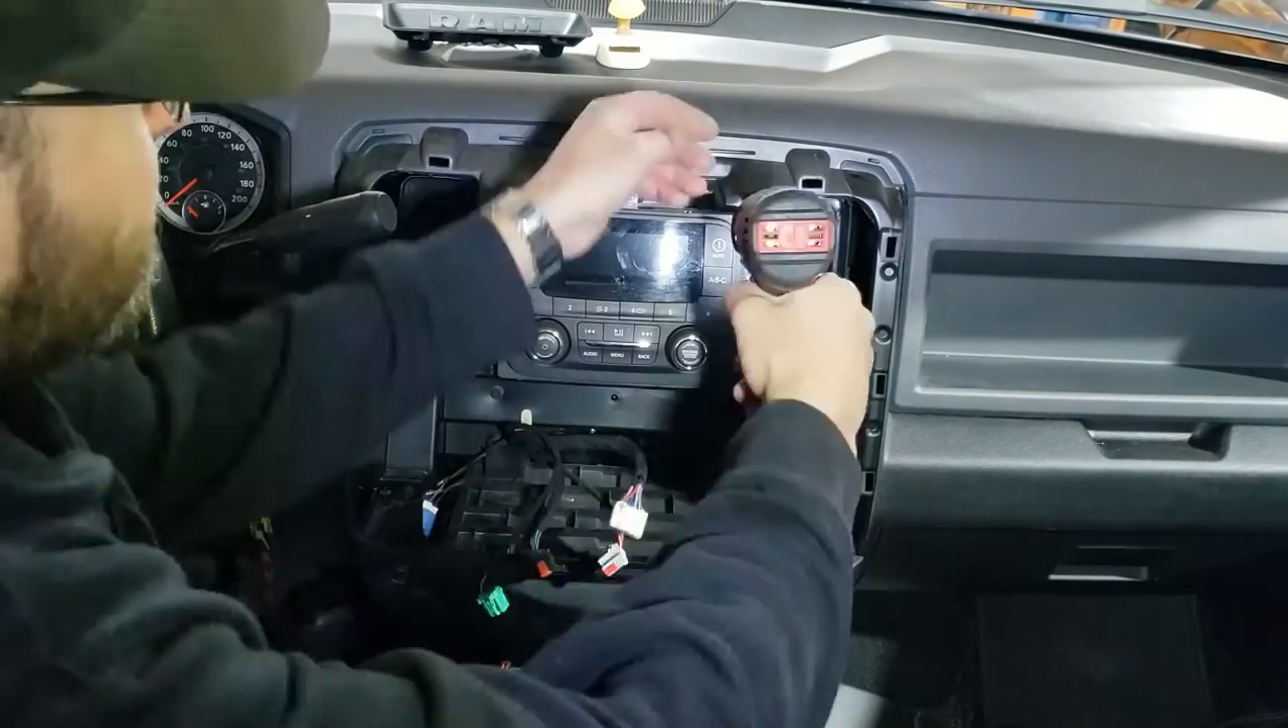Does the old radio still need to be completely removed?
Yes.